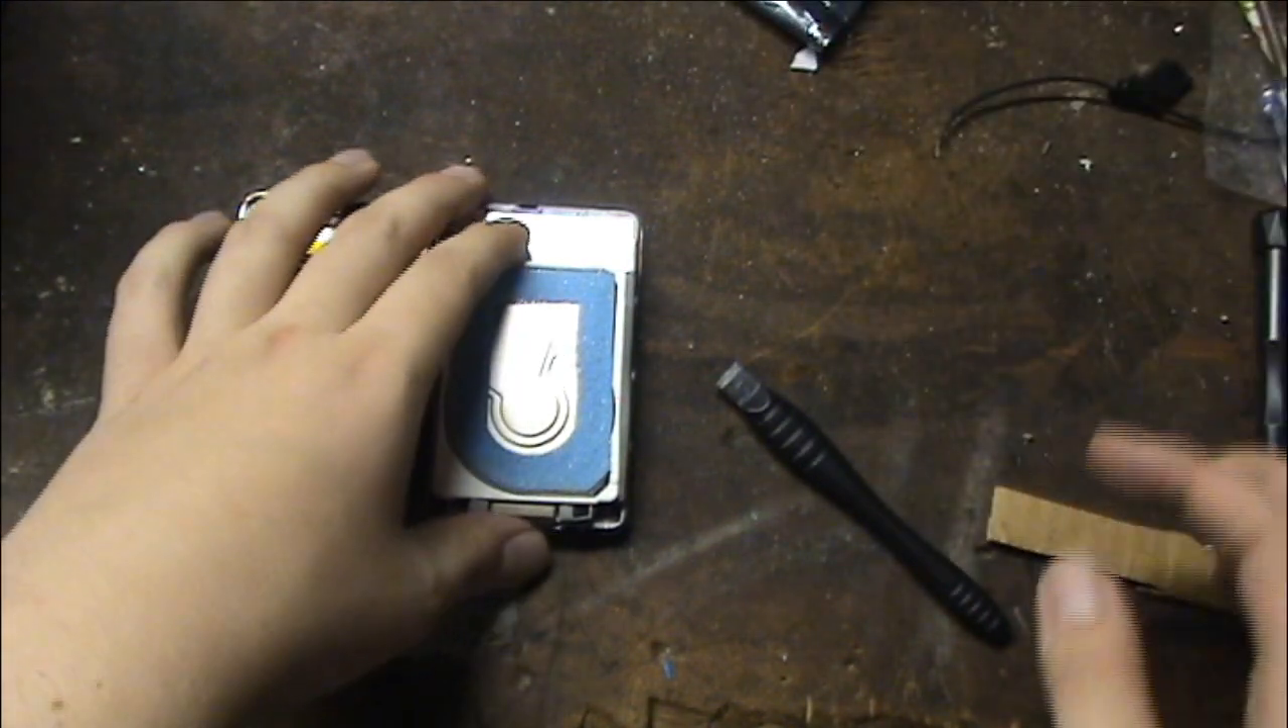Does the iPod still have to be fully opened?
No.